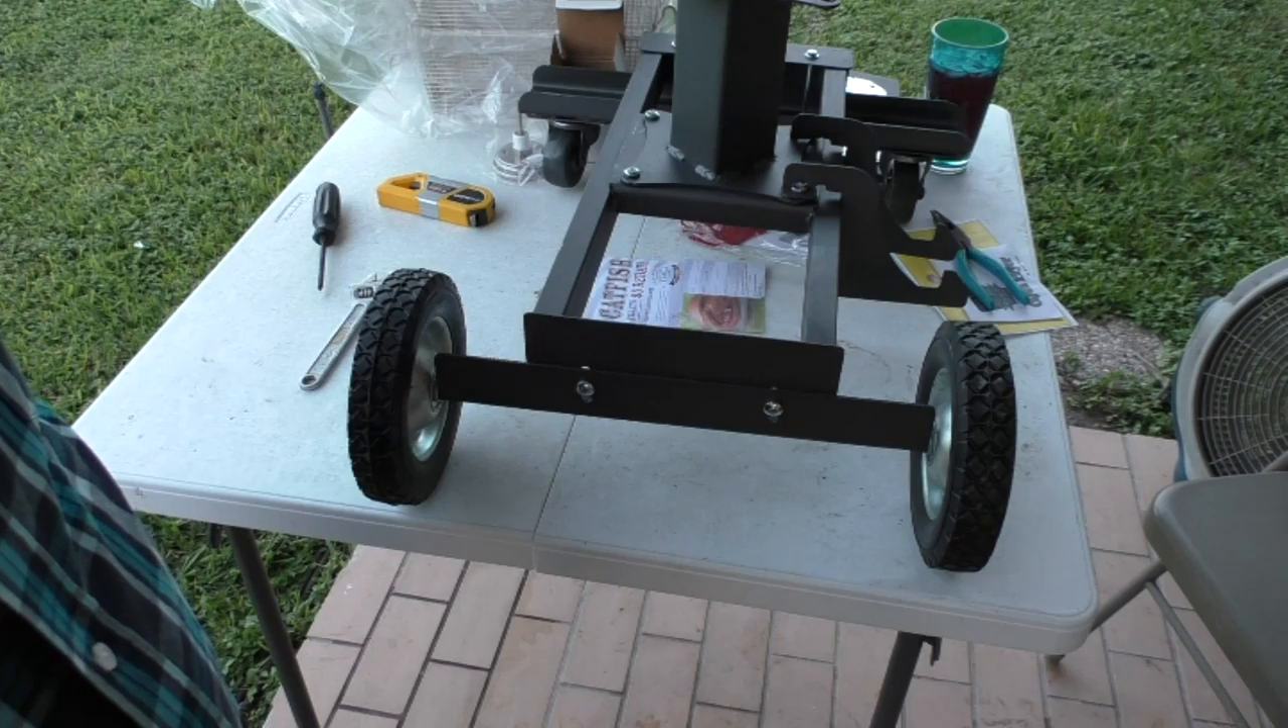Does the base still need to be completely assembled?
No.